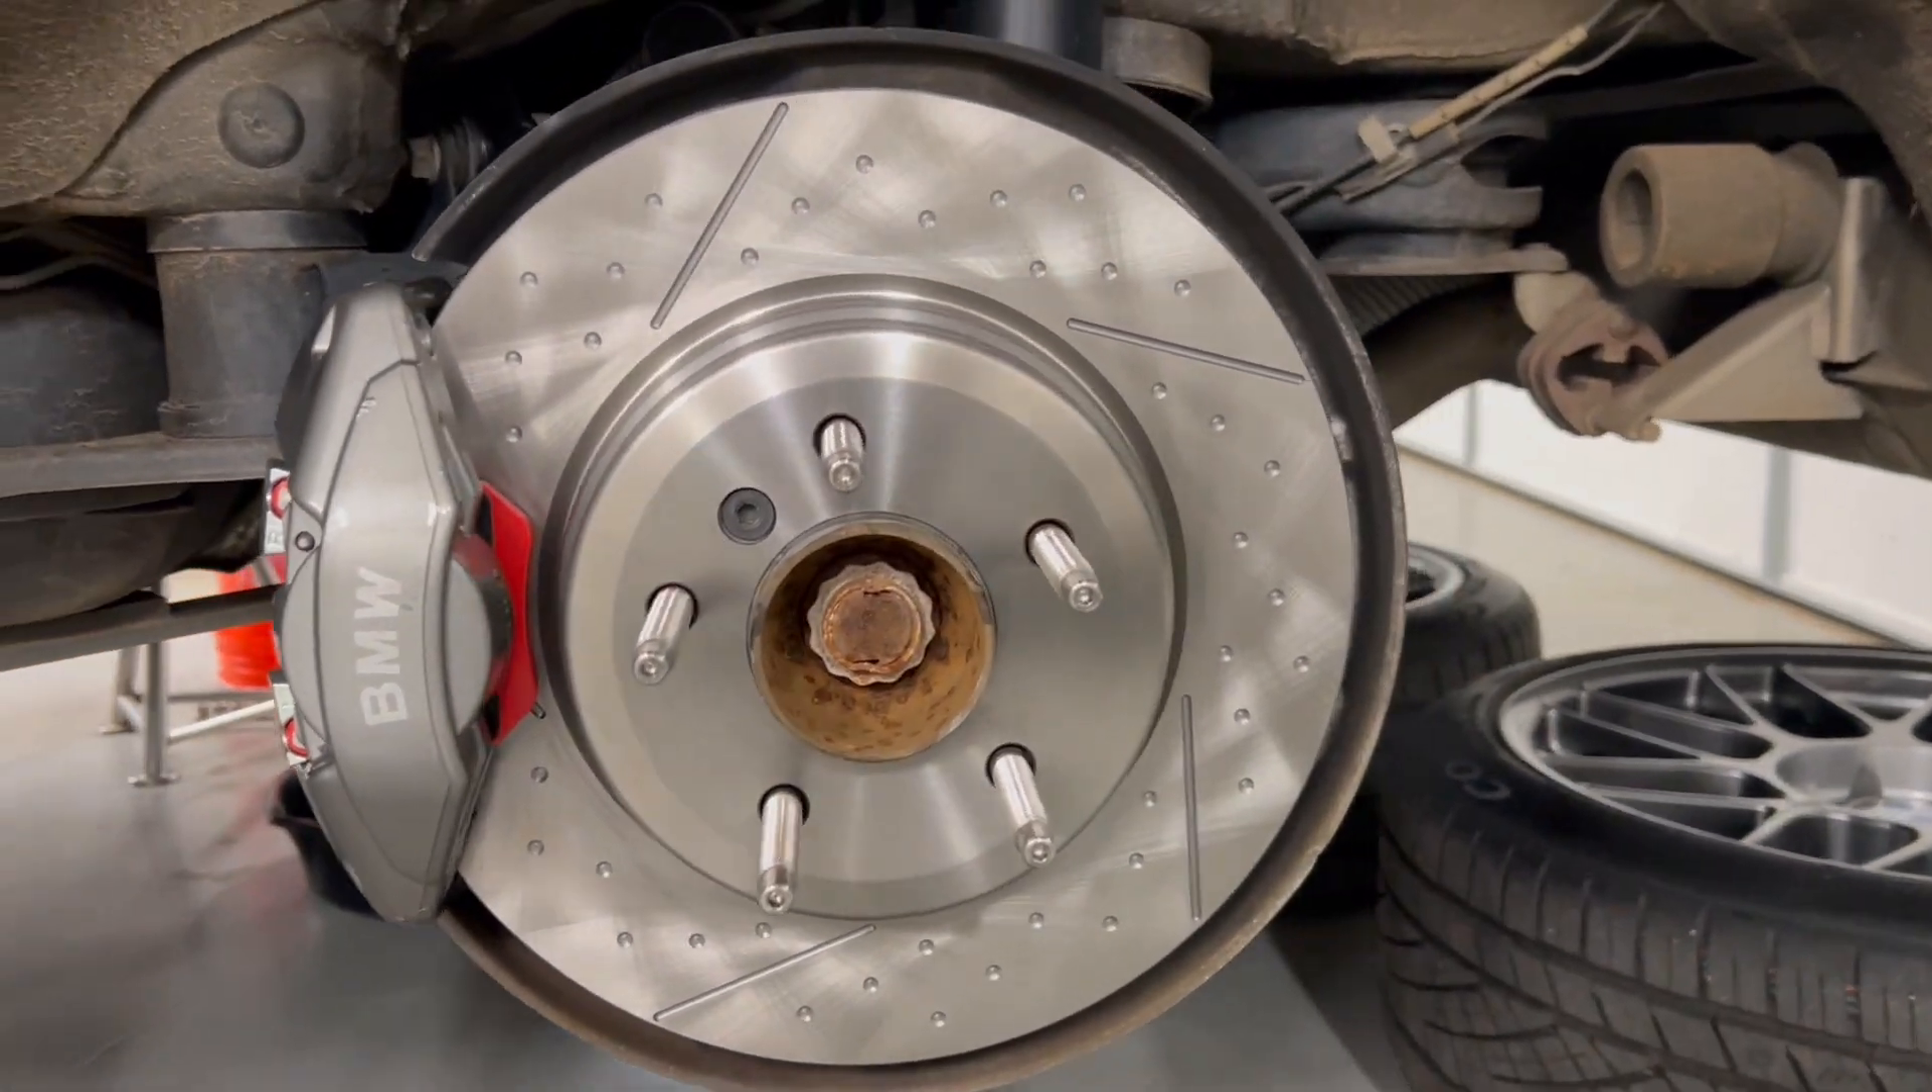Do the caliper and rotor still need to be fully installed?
No.